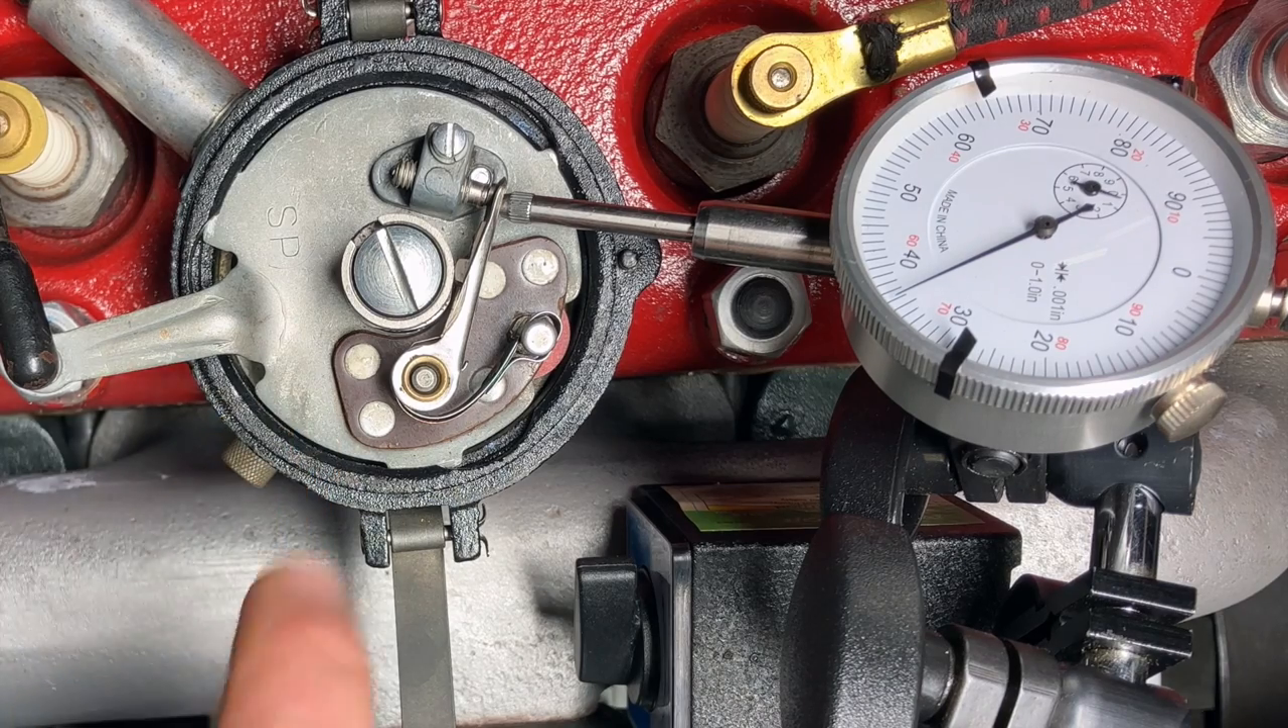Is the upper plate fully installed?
Yes.